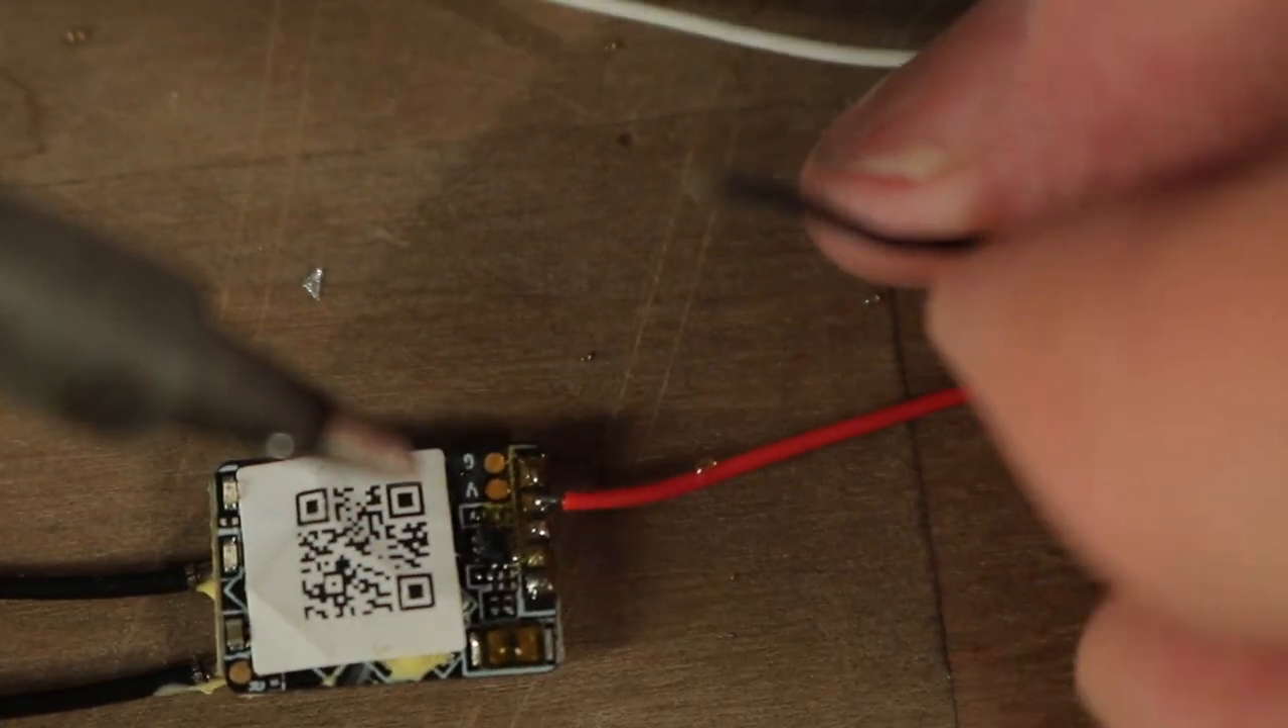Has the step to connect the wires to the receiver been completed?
No.